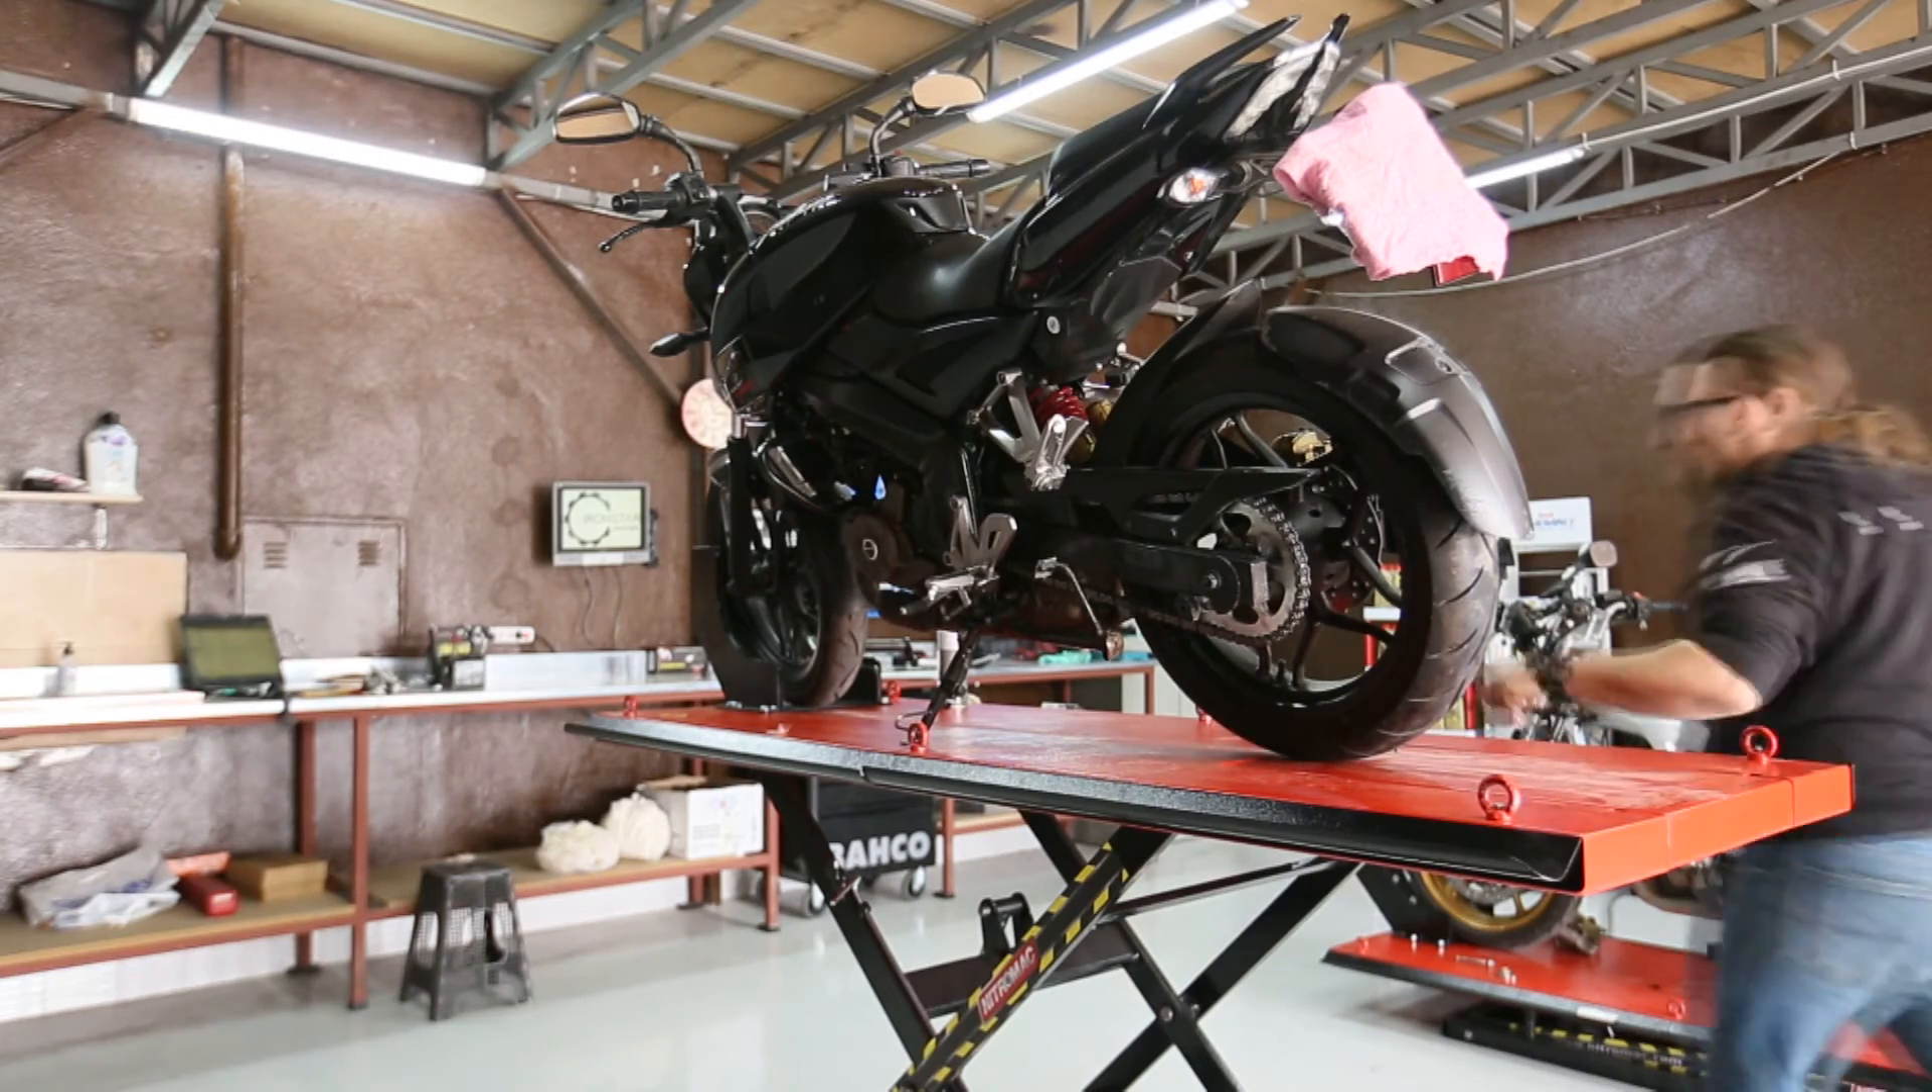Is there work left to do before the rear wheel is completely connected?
No.